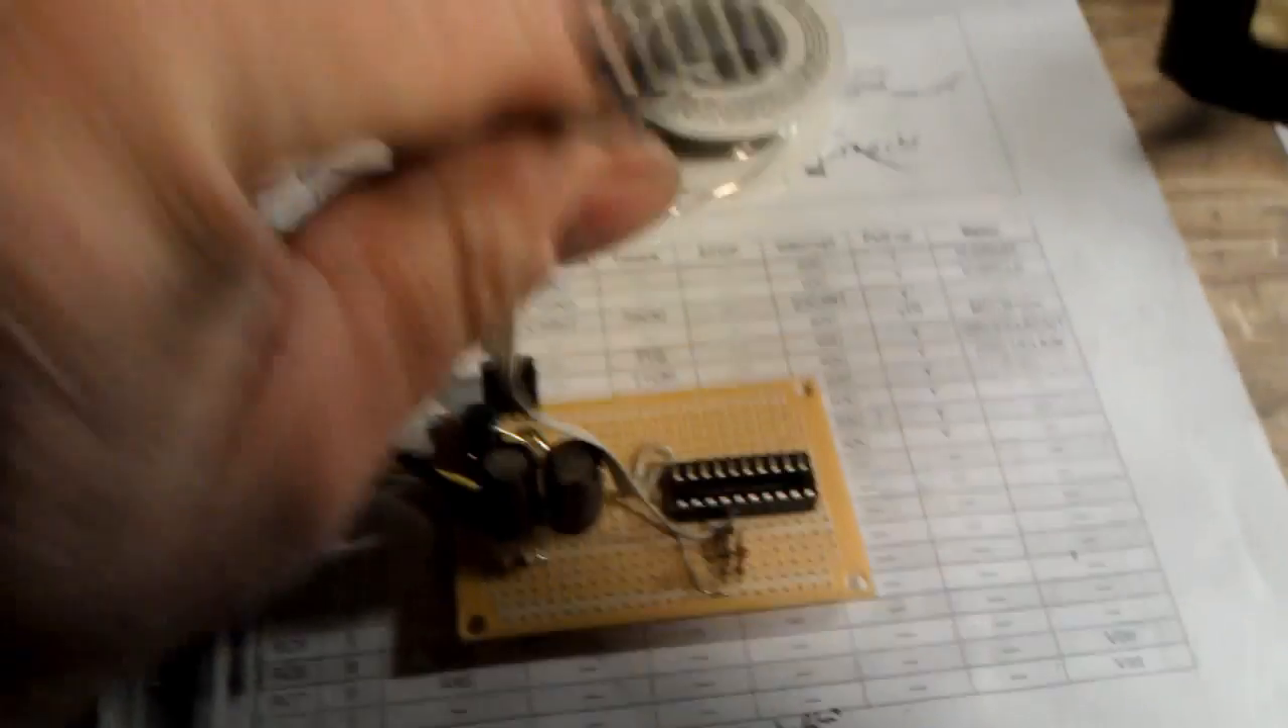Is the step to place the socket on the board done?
Yes.